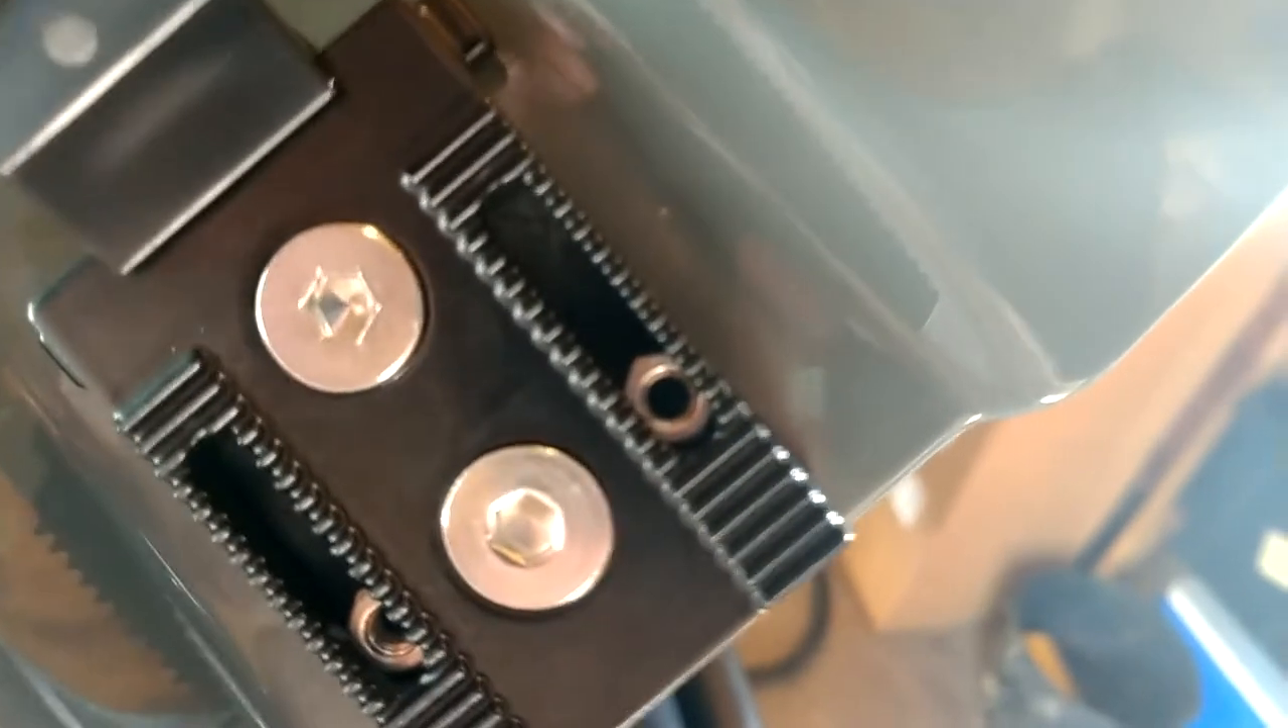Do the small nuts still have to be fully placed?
No.